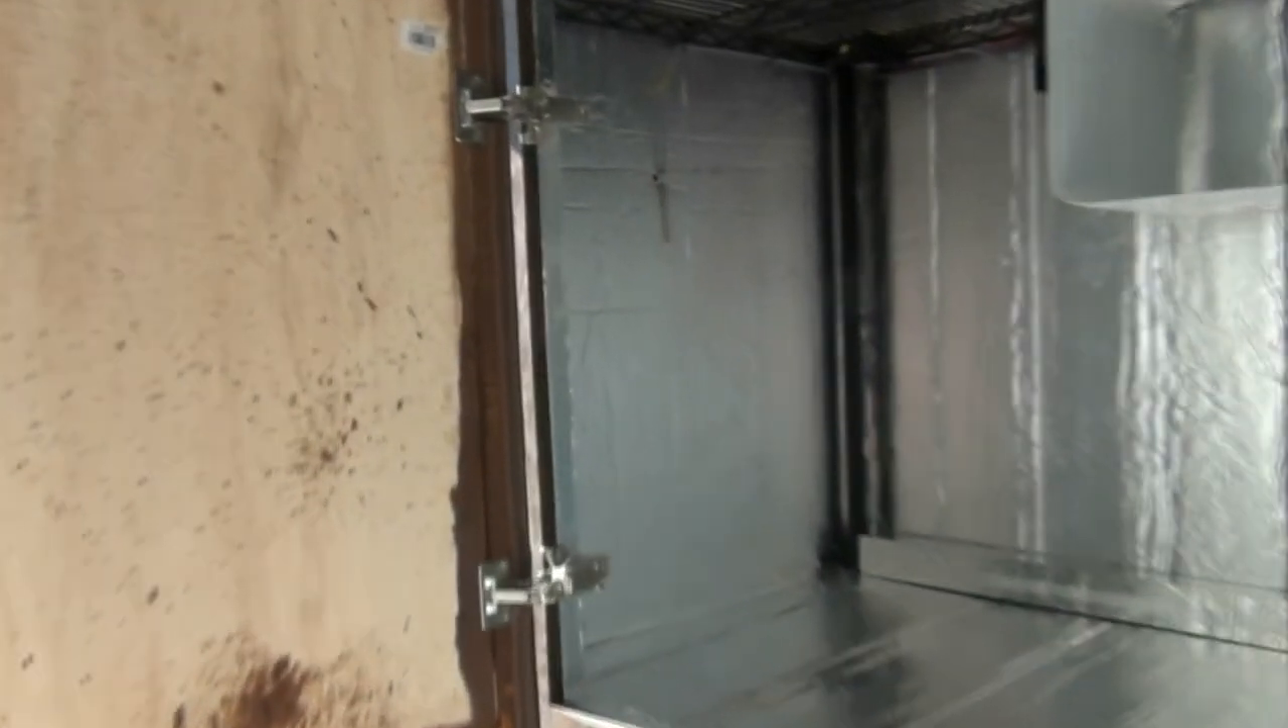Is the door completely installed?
Yes.